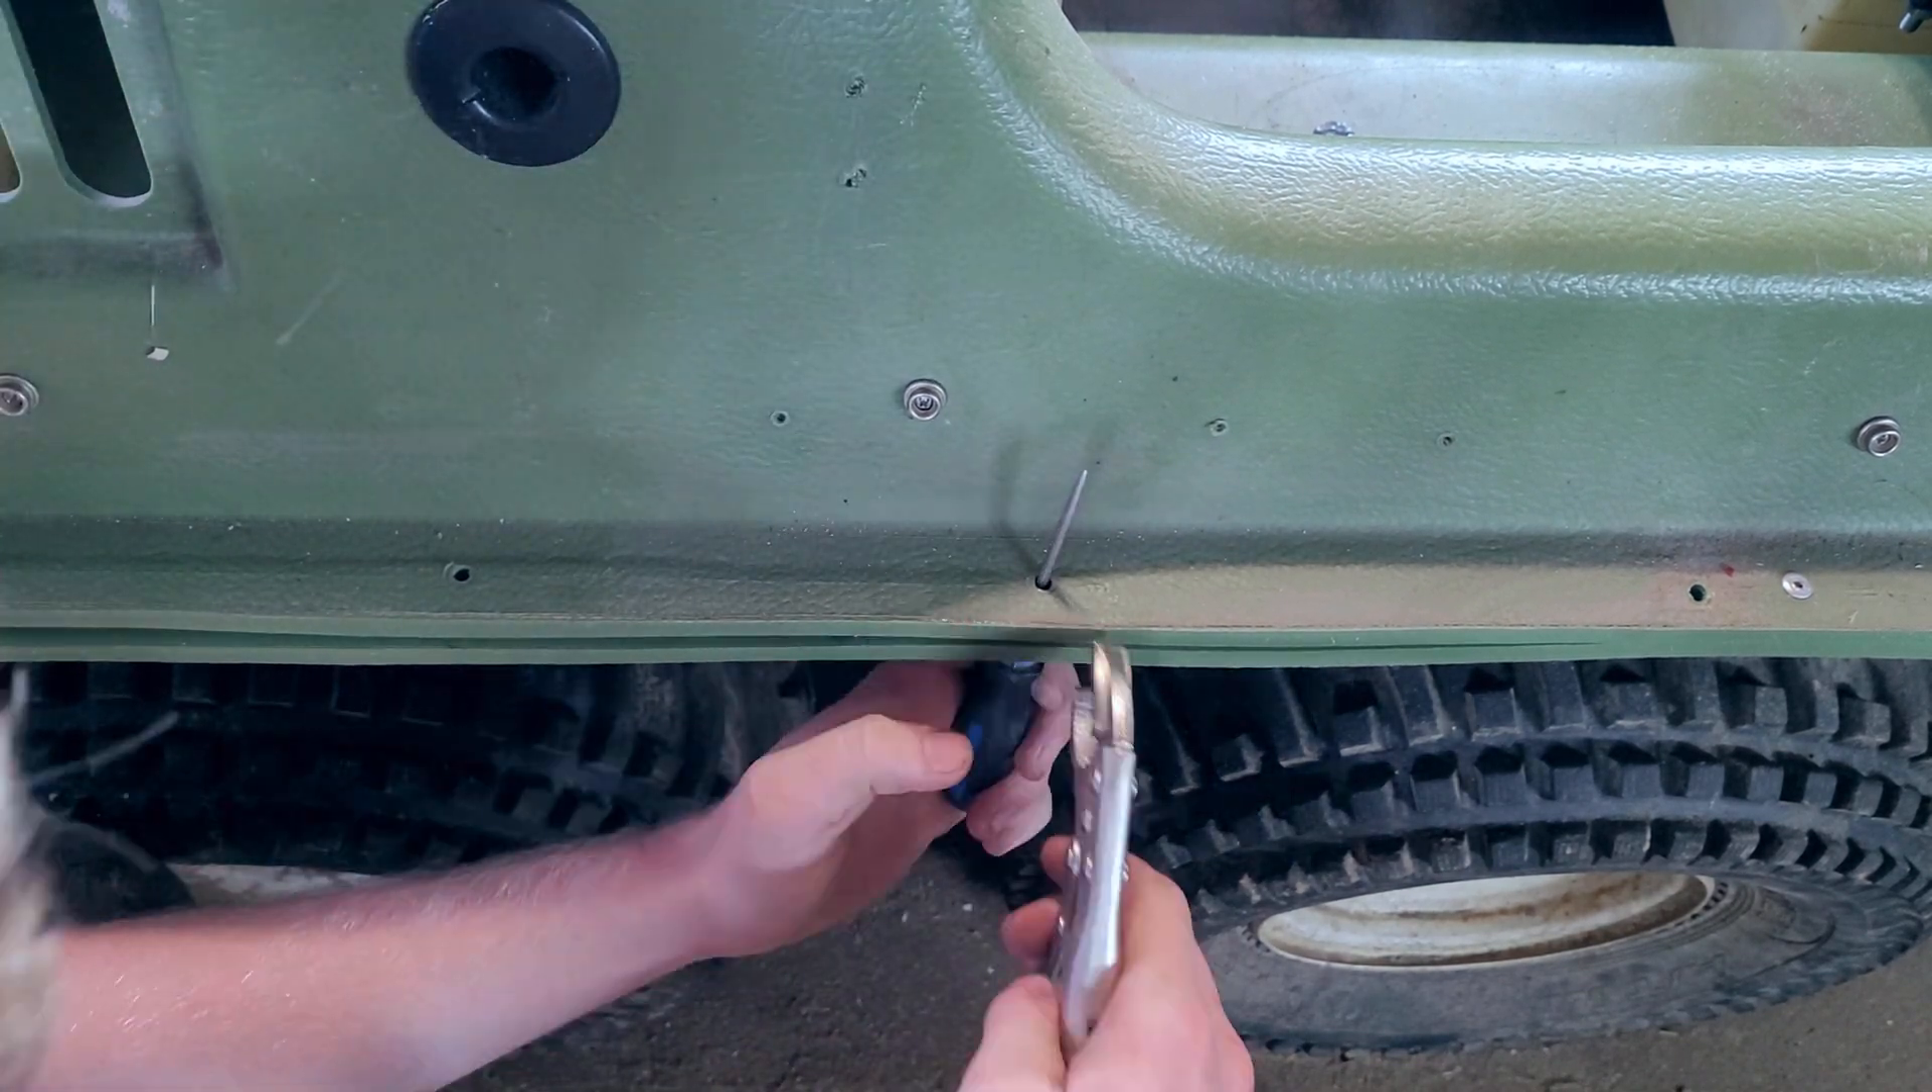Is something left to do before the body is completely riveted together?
Yes.